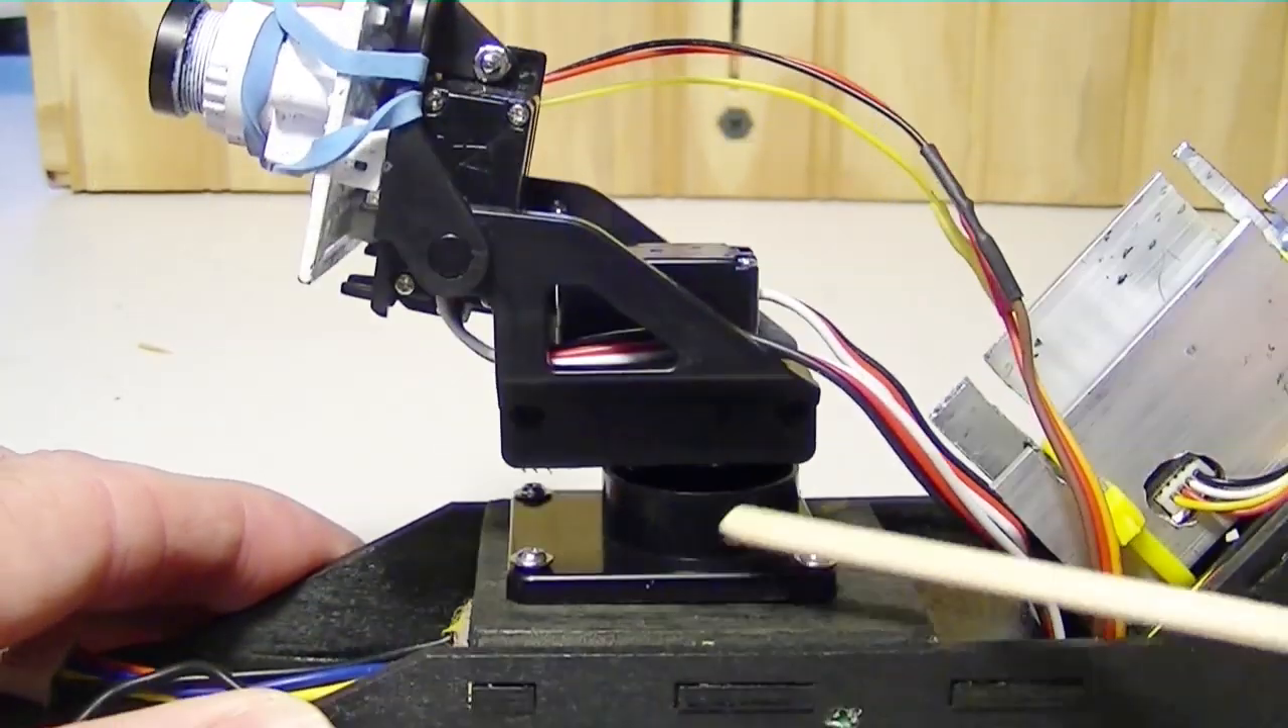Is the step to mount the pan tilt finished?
Yes.